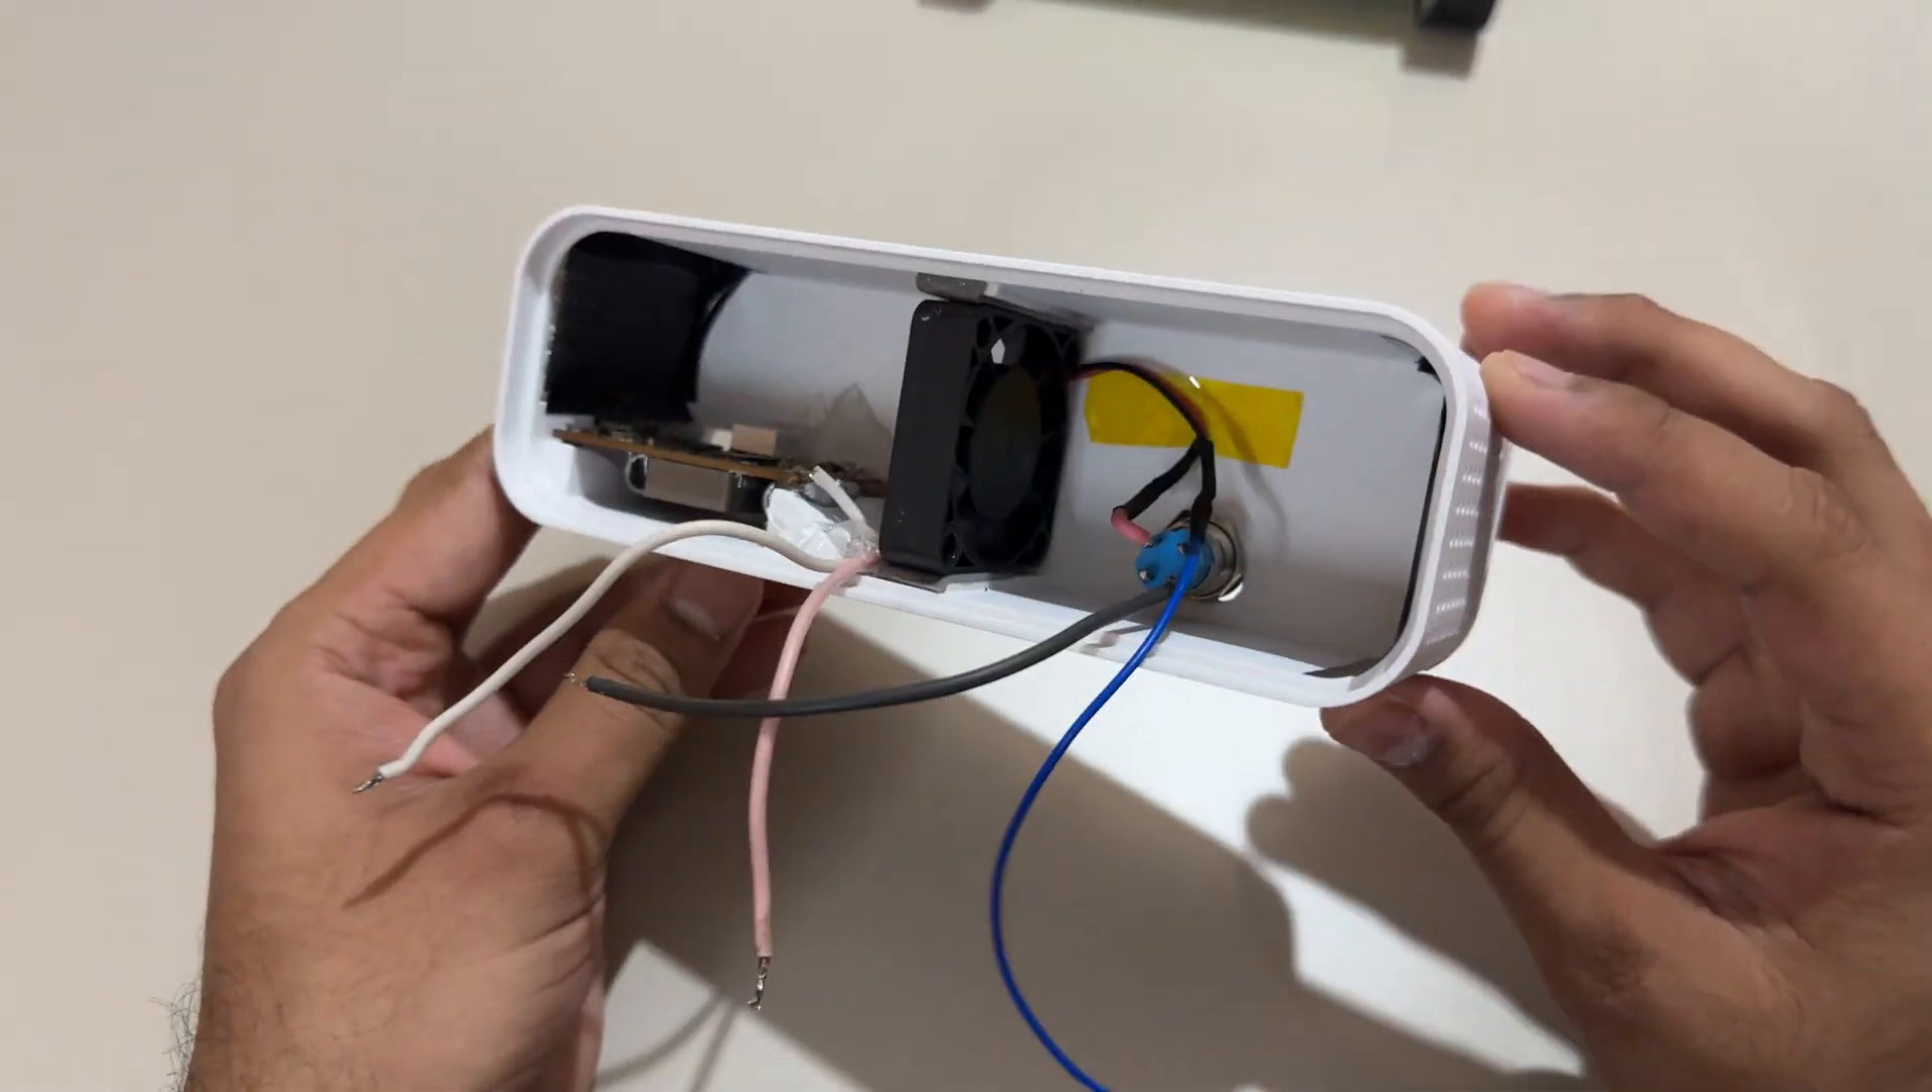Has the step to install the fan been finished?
Yes.